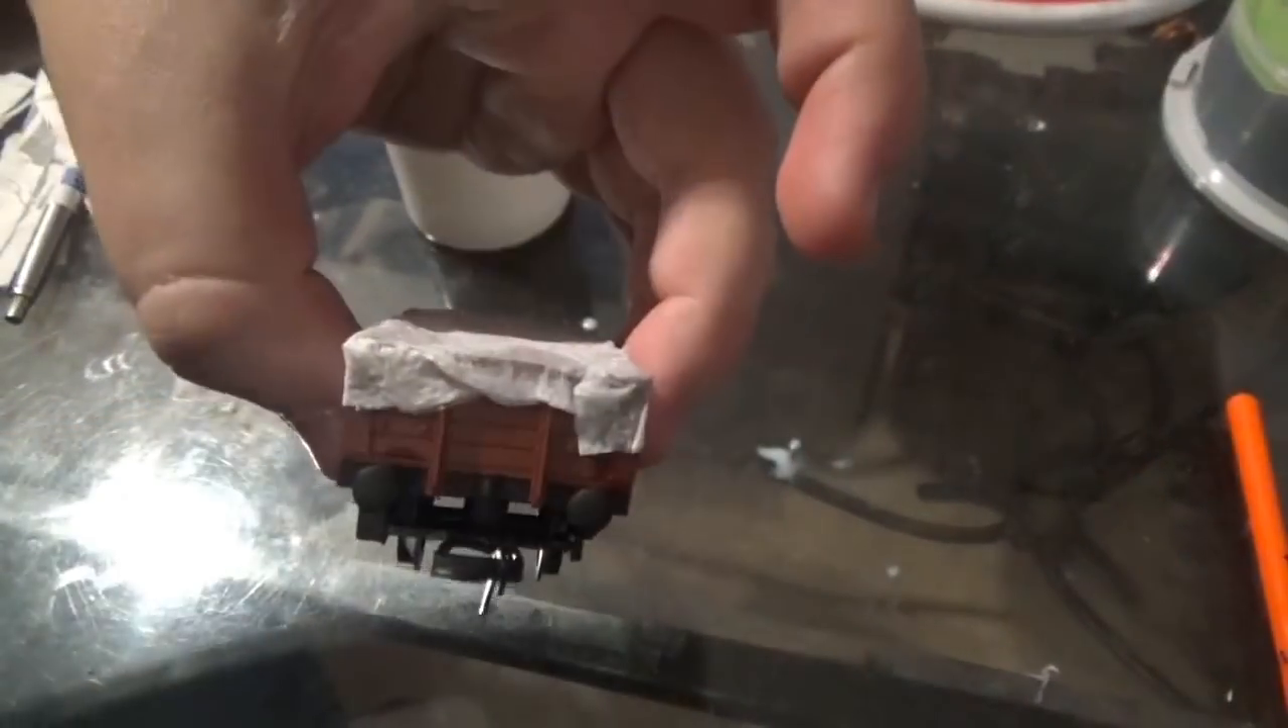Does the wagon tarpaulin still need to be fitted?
No.